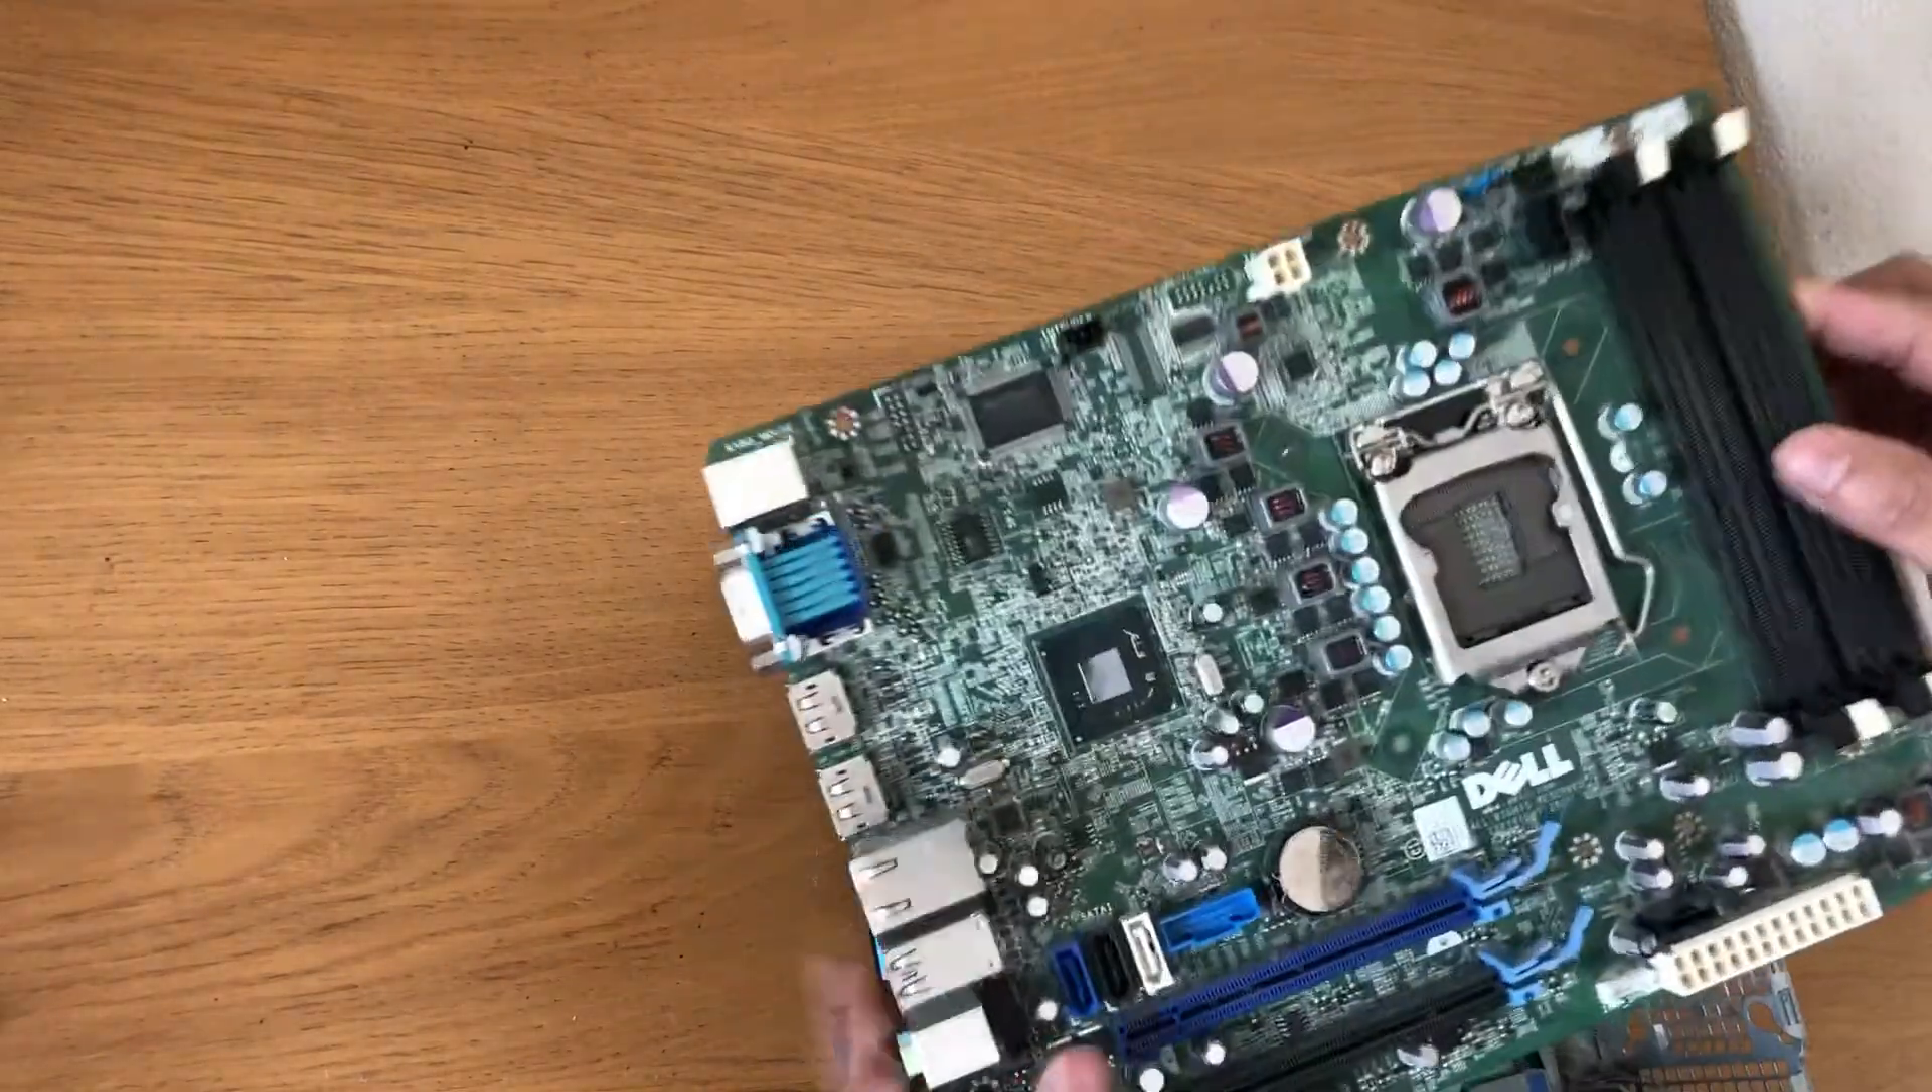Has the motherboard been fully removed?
Yes.